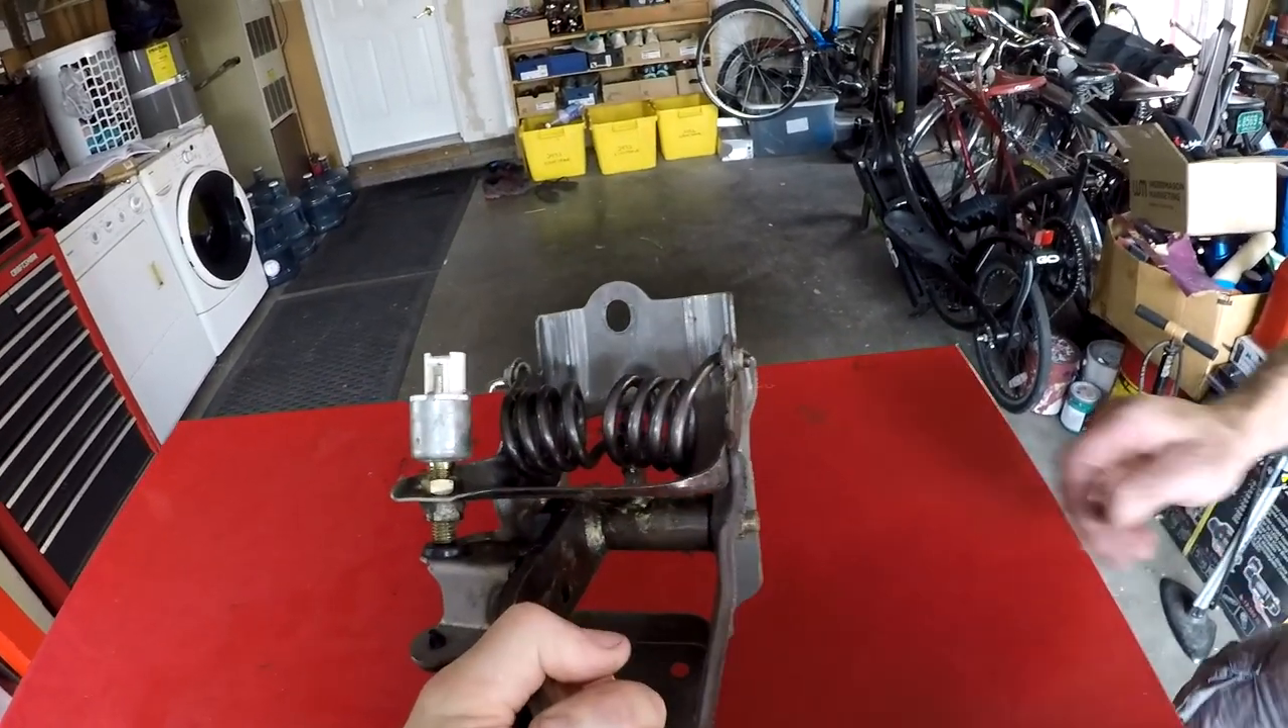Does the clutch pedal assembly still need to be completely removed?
No.